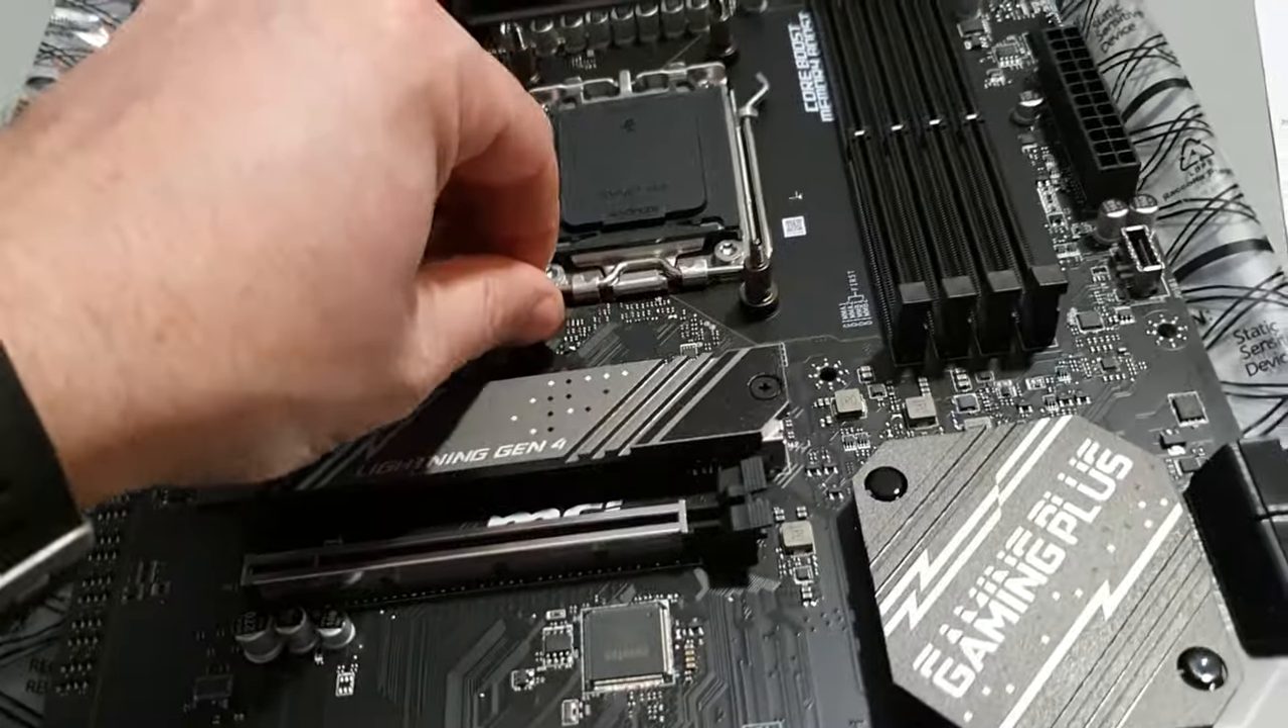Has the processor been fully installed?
No.